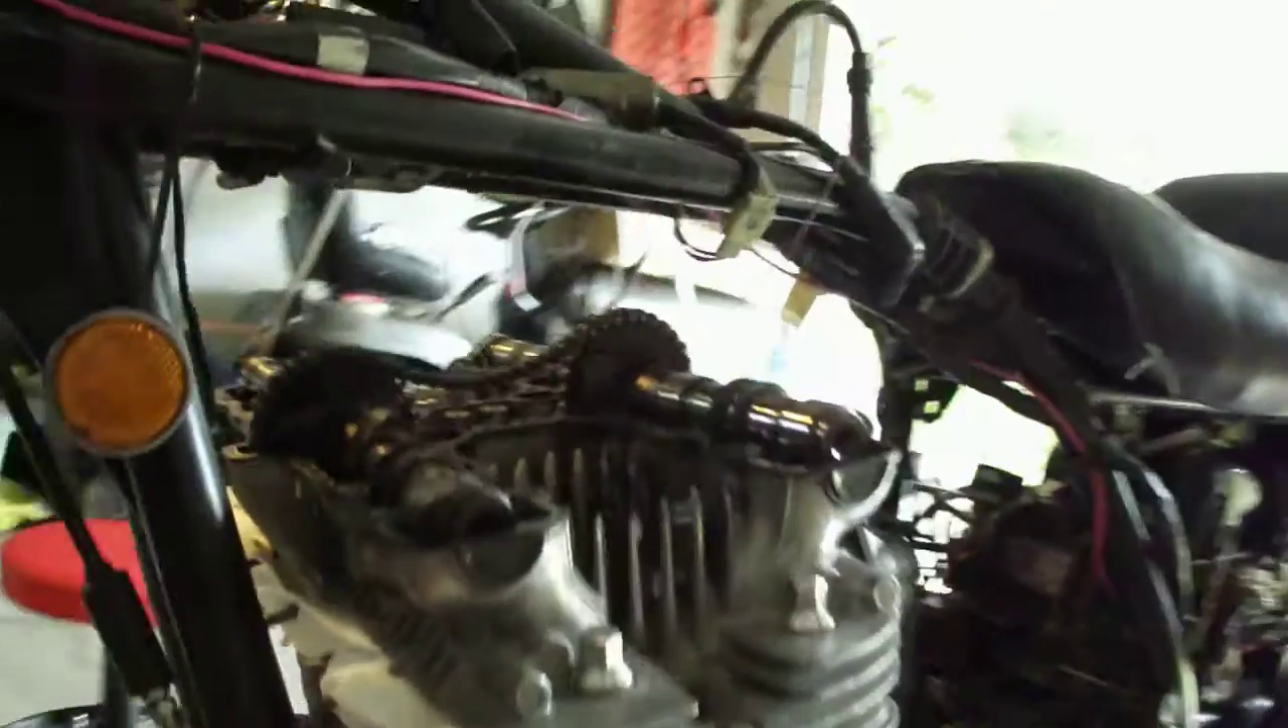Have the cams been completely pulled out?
No.